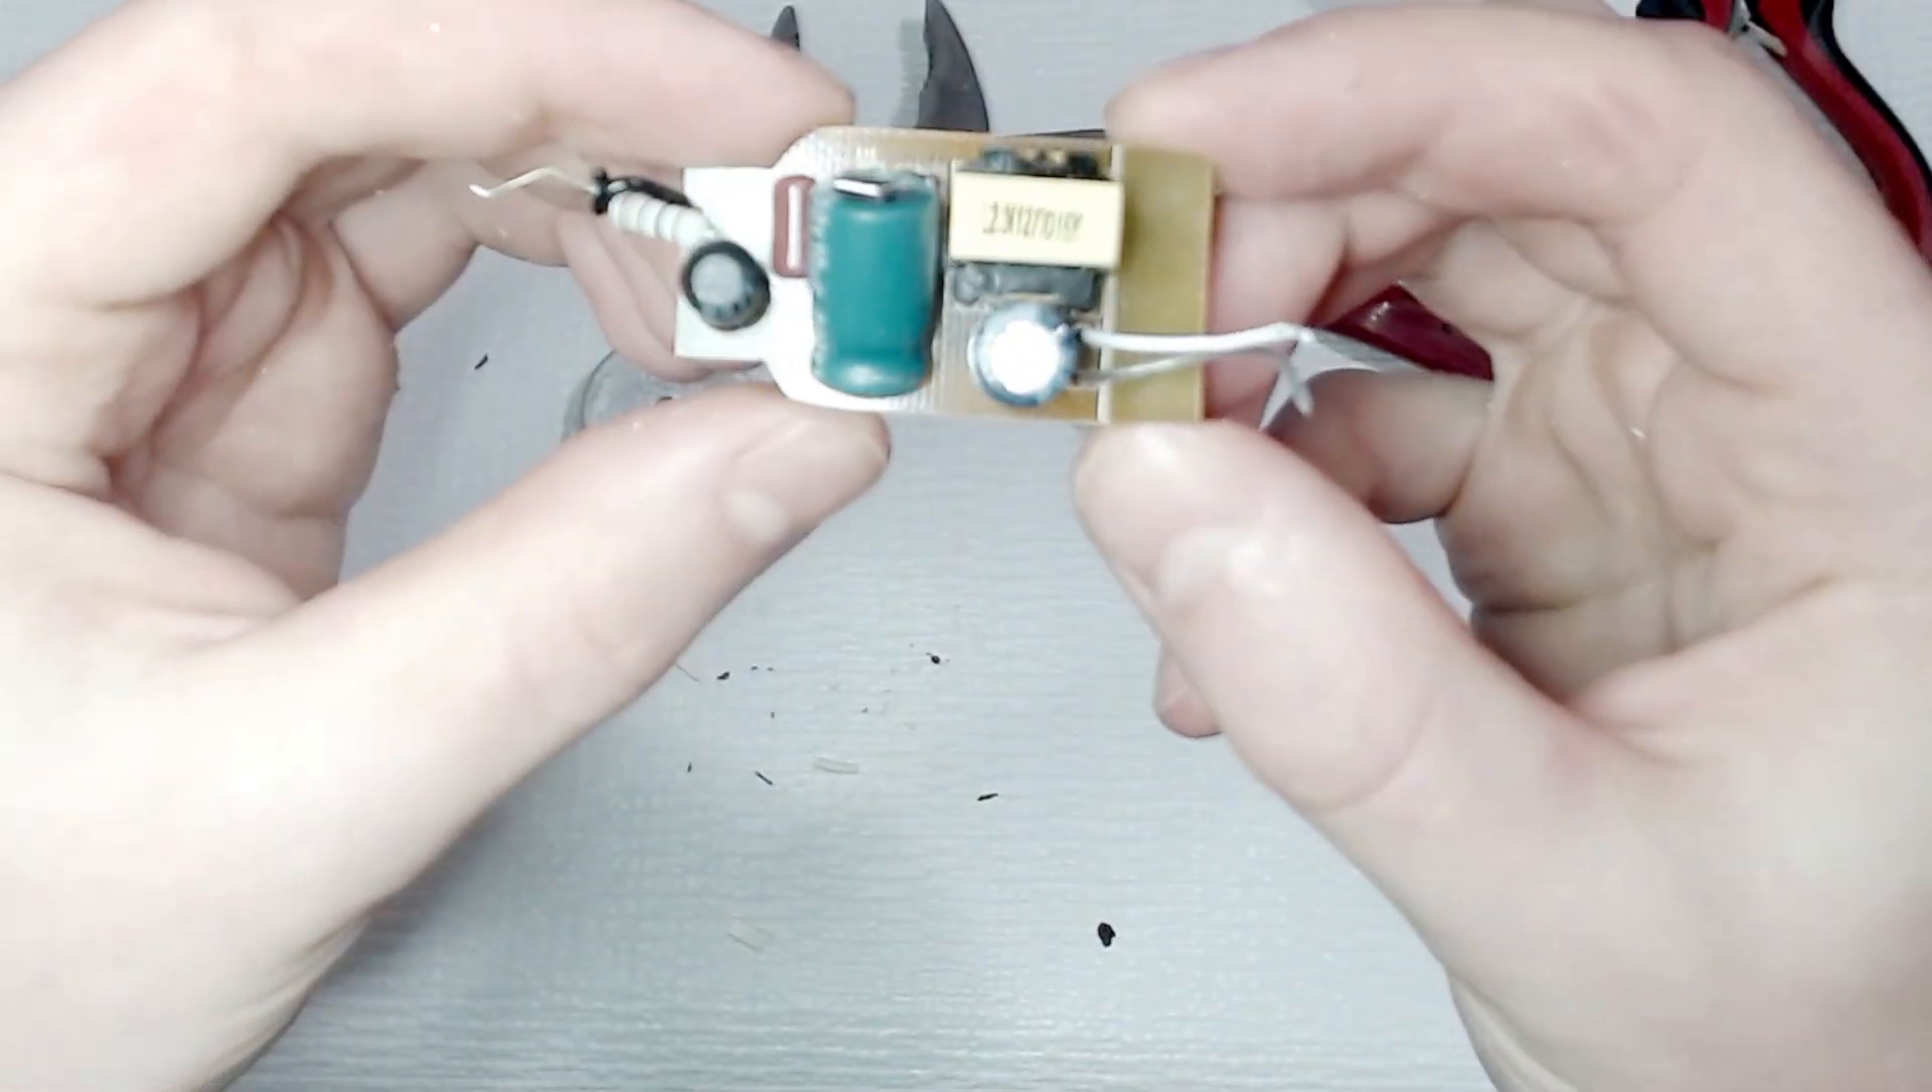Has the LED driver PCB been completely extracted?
Yes.